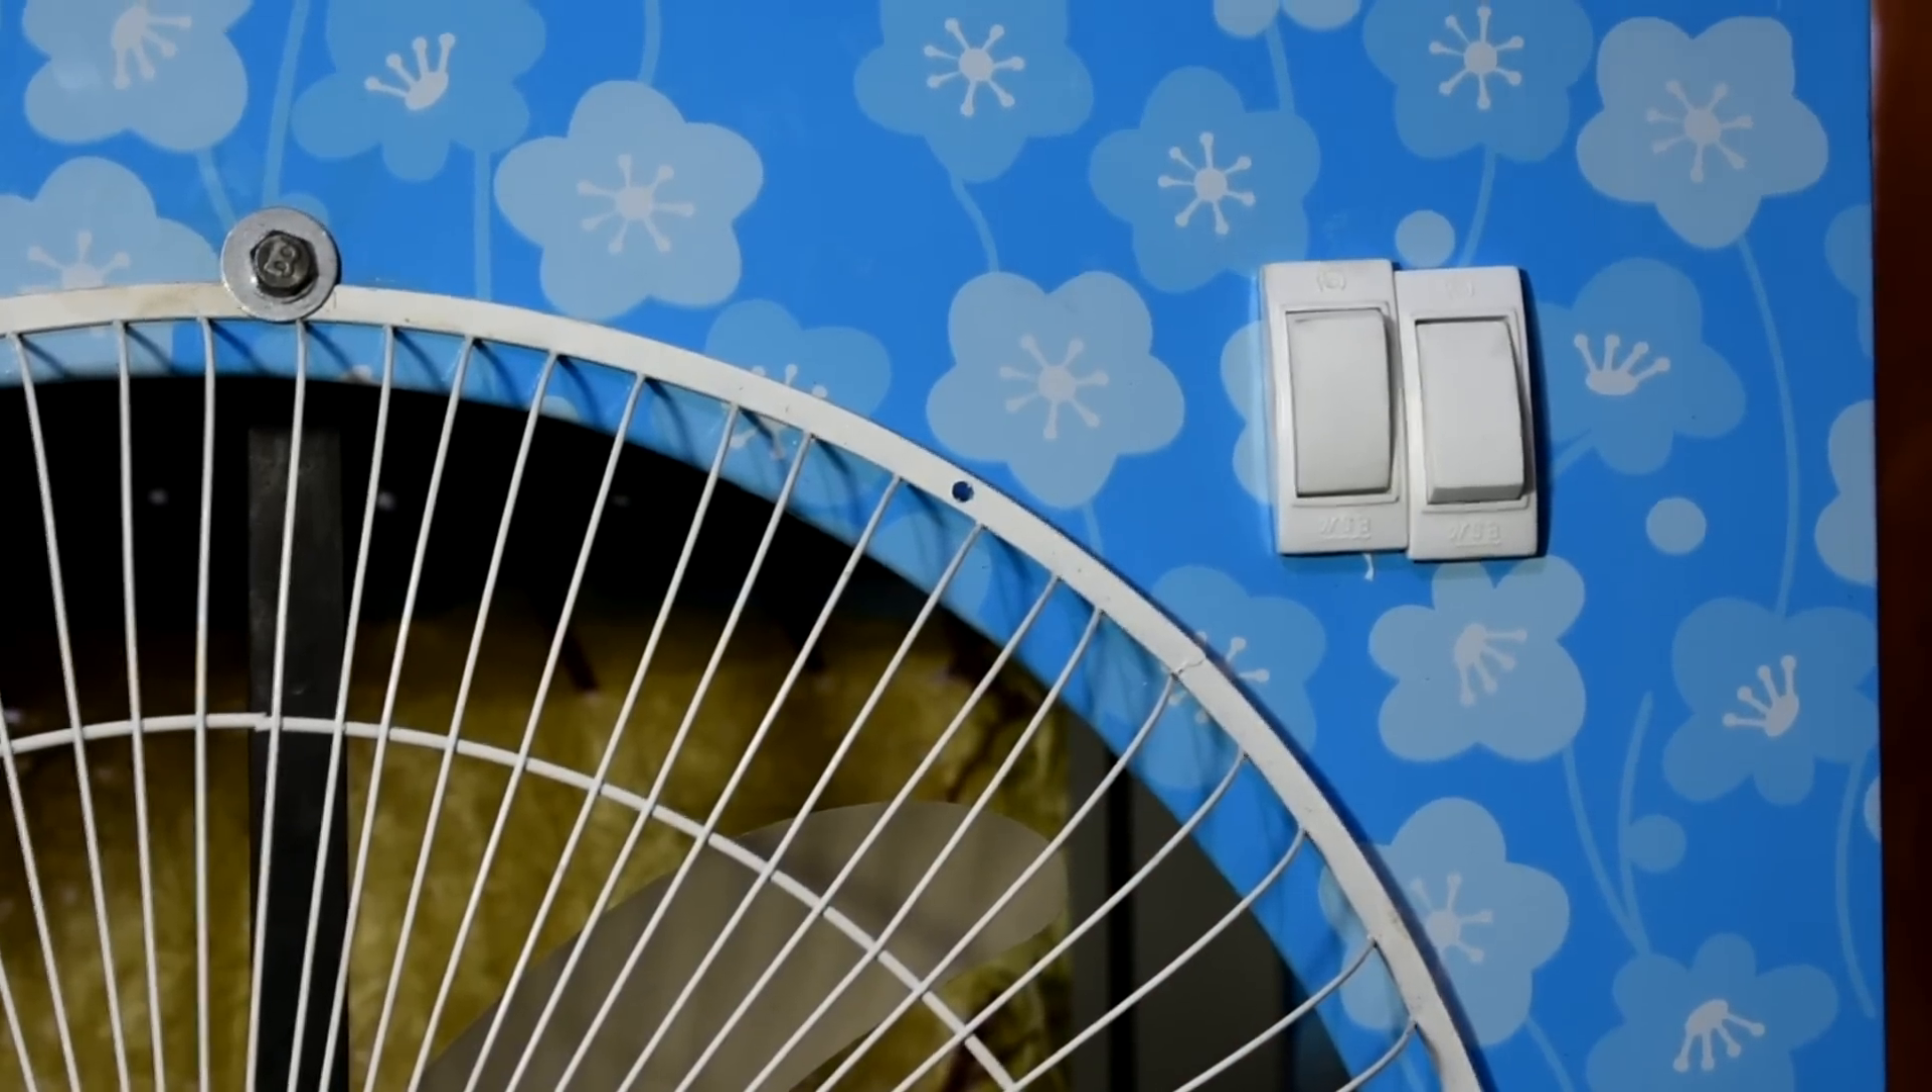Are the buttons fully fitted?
Yes.